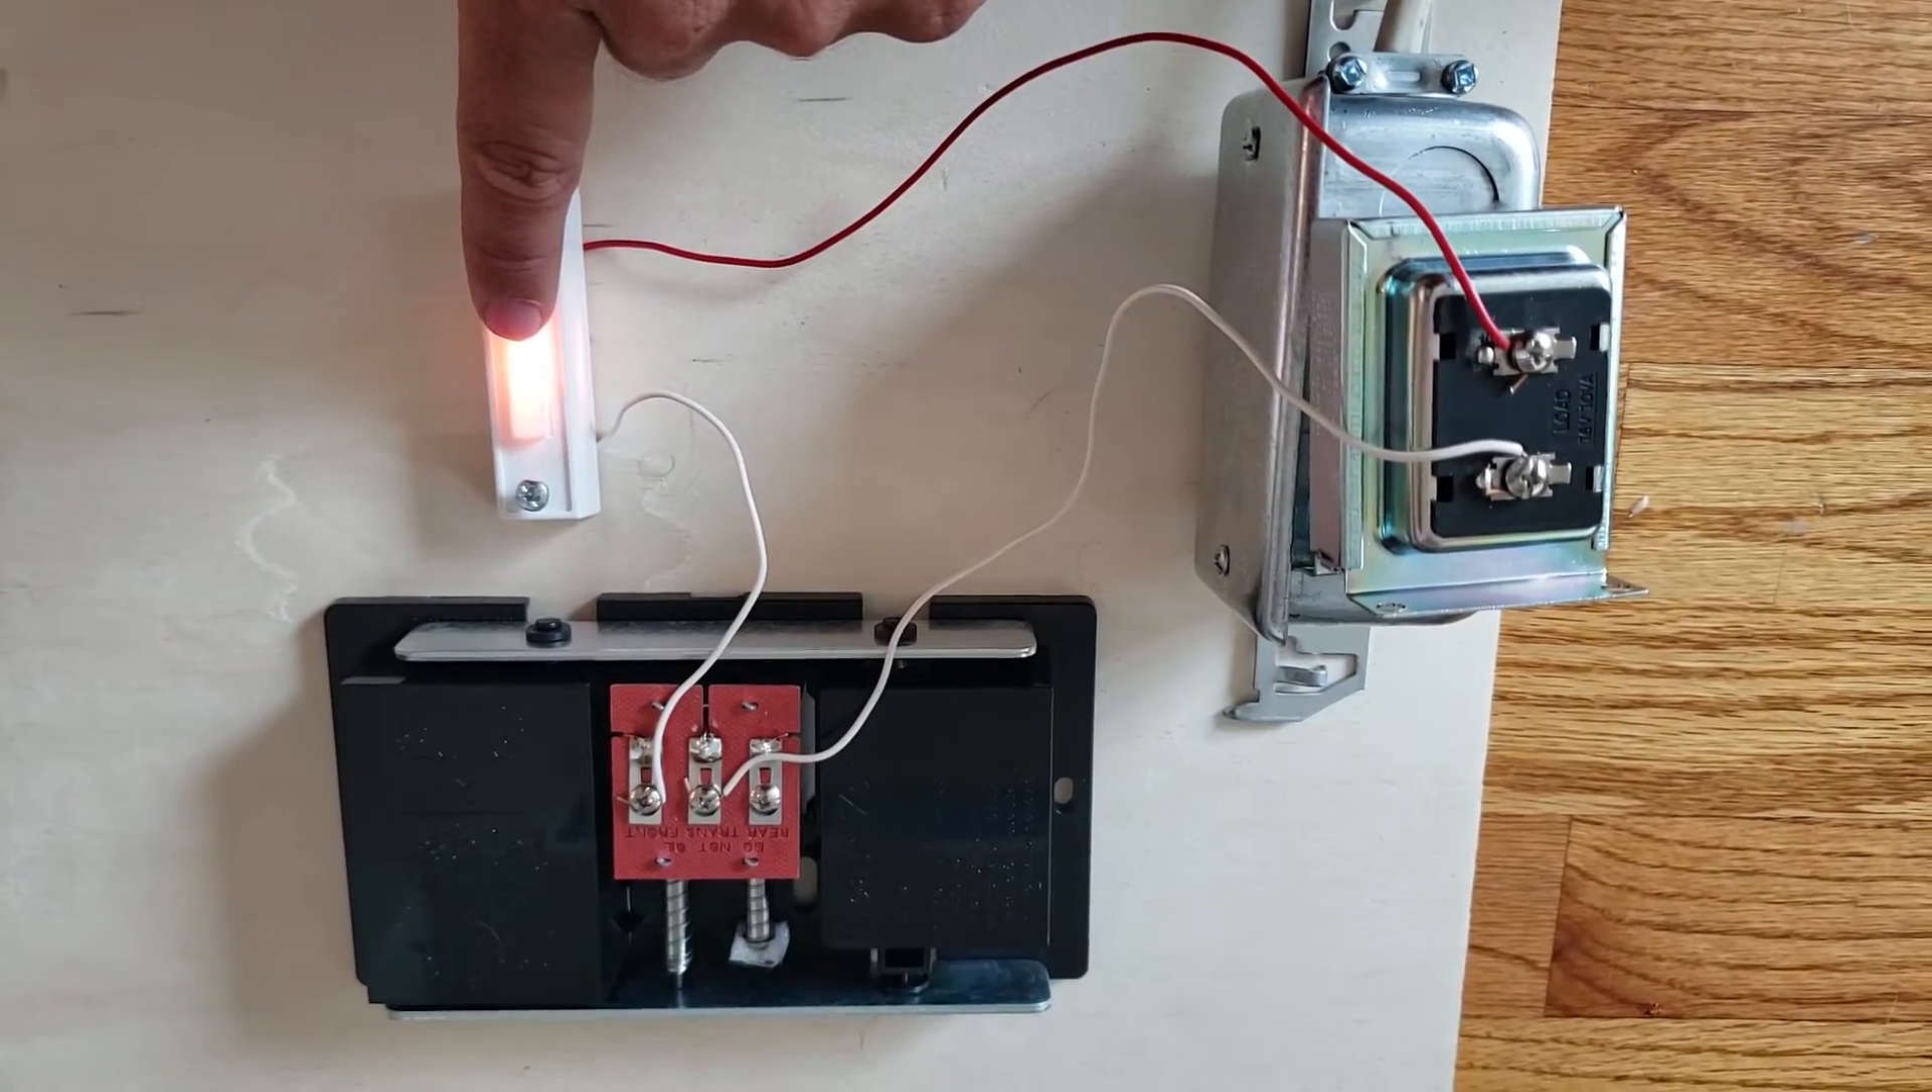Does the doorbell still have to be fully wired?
No.